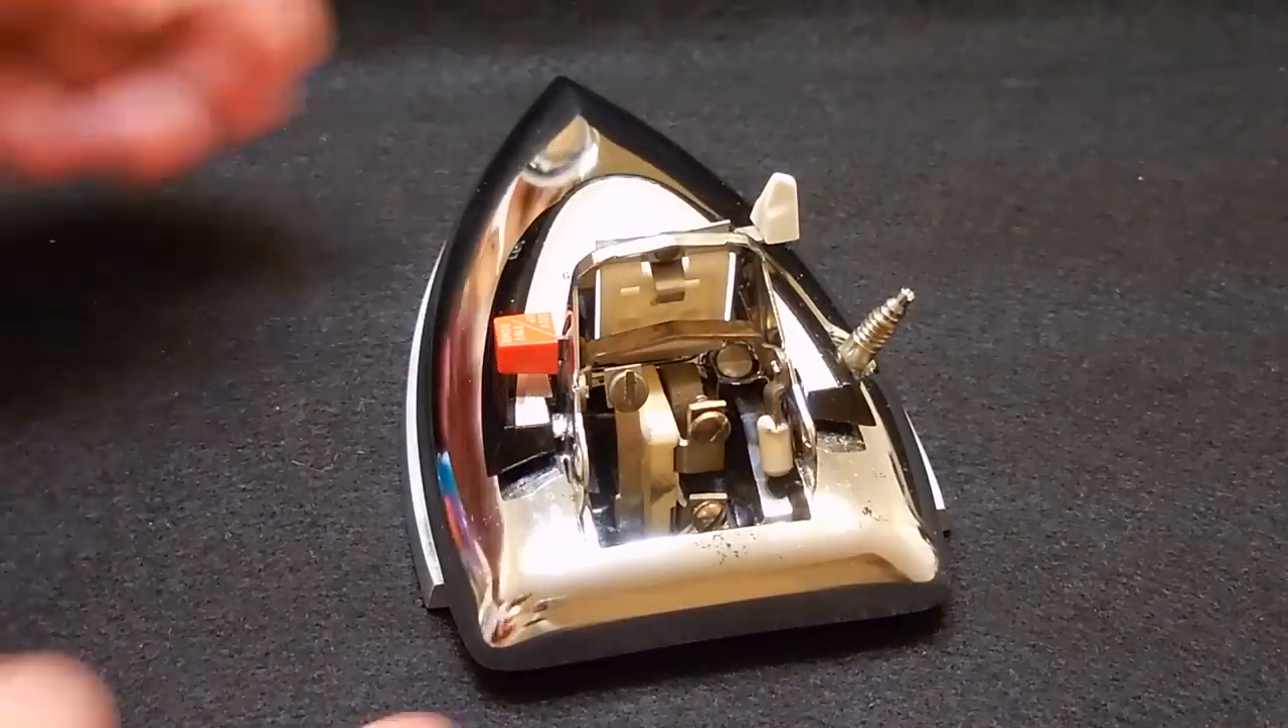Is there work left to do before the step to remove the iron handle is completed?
No.